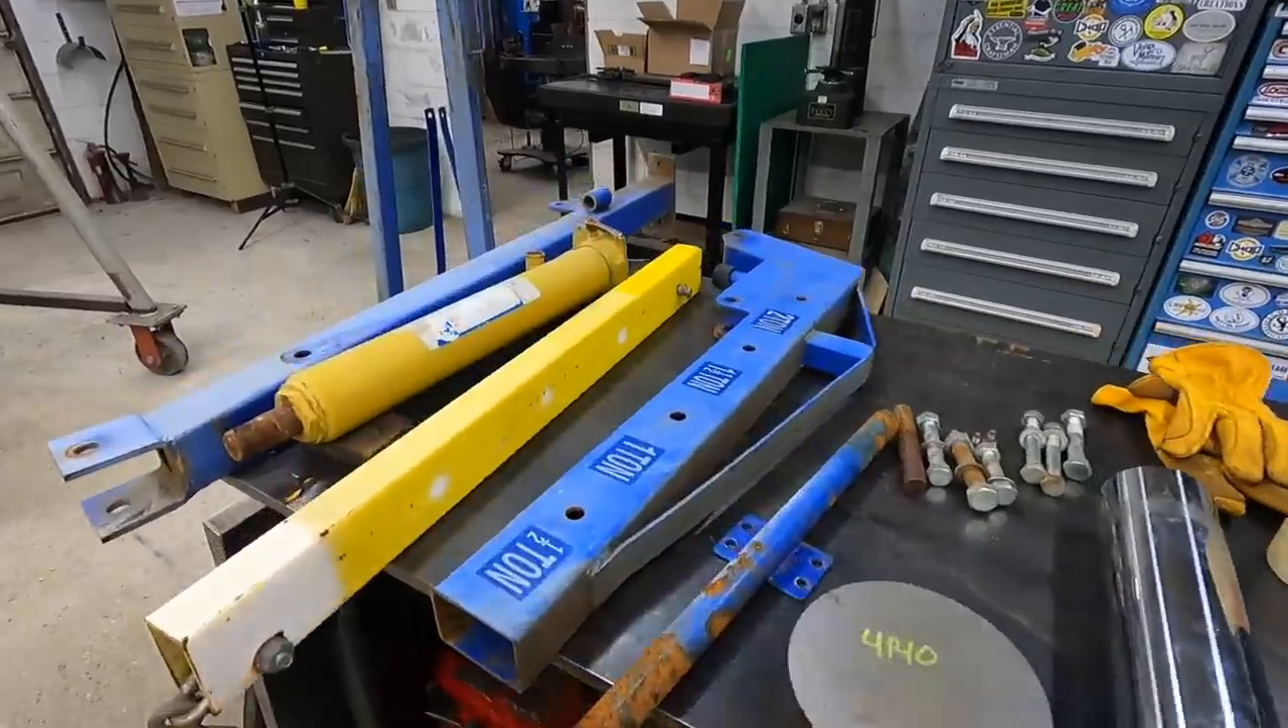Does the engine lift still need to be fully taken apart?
No.